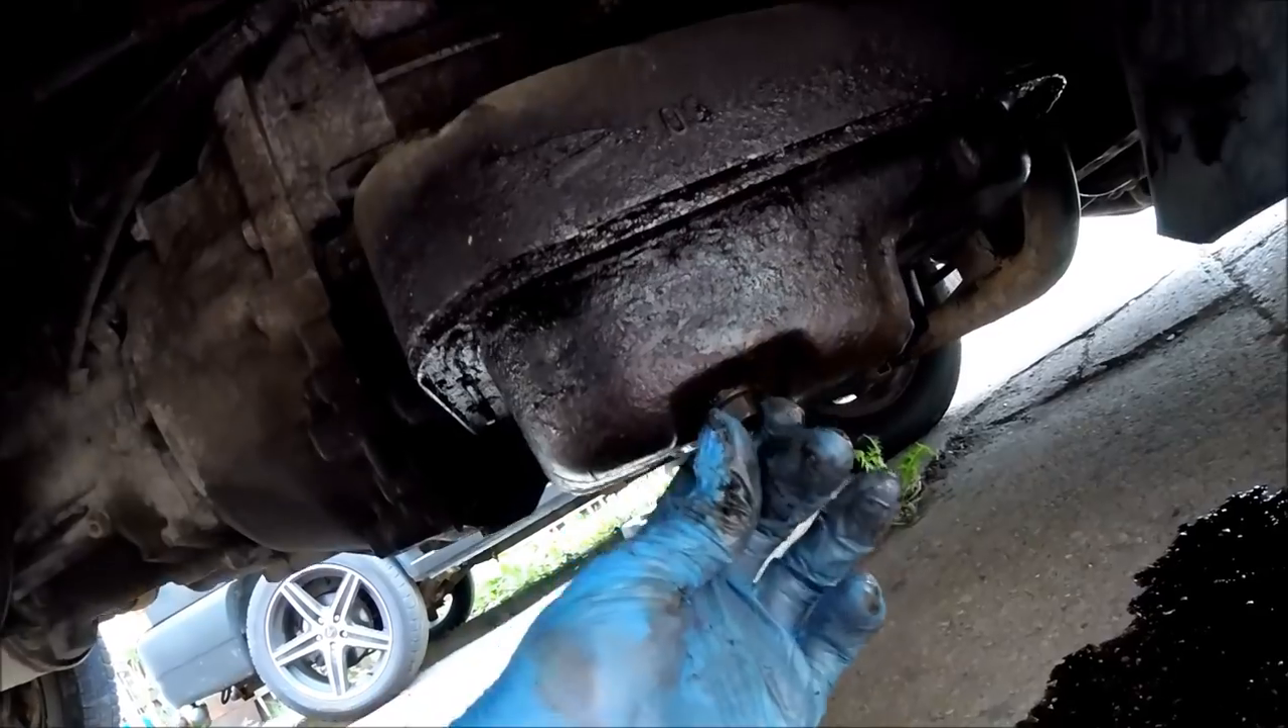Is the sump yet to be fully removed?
Yes.